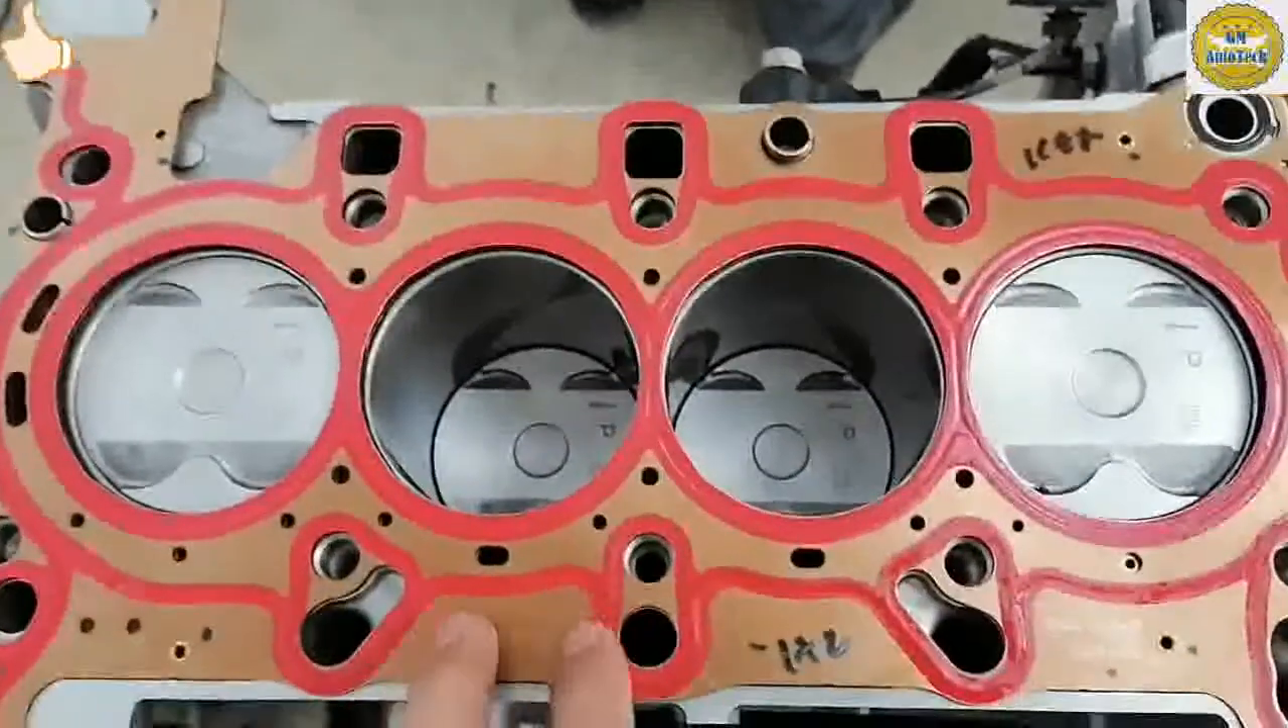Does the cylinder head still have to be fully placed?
Yes.